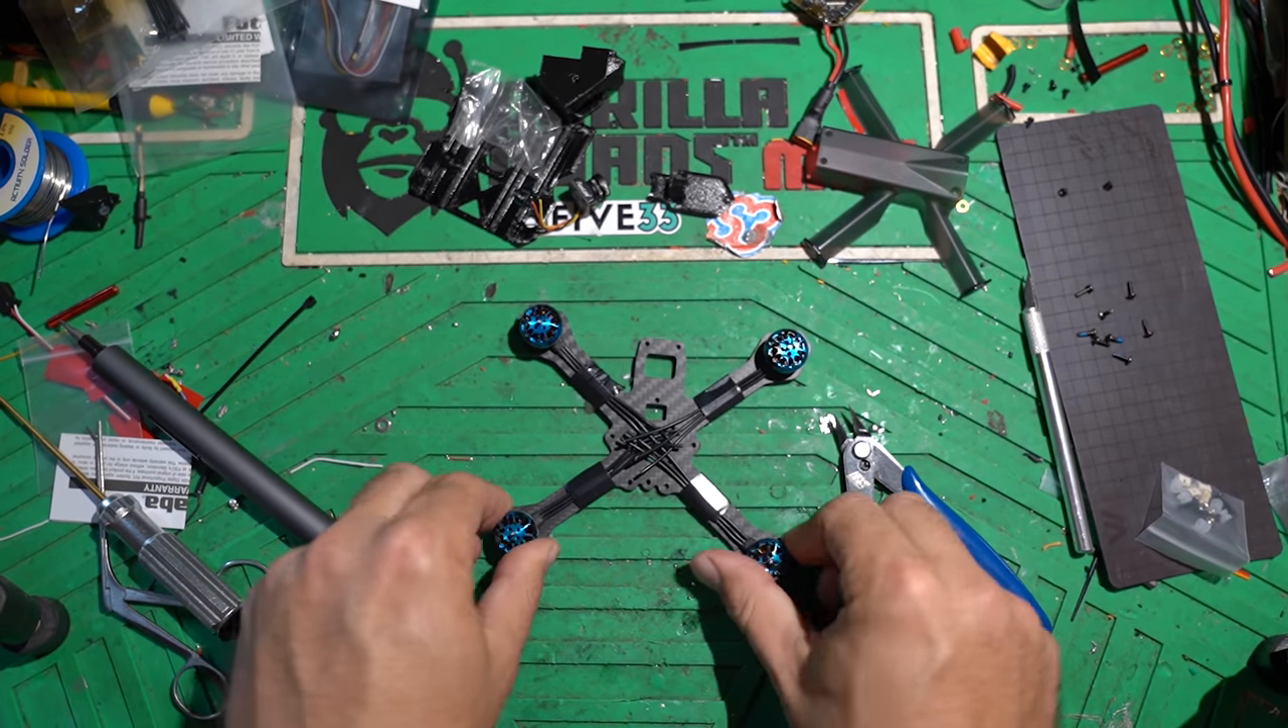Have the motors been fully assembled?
Yes.